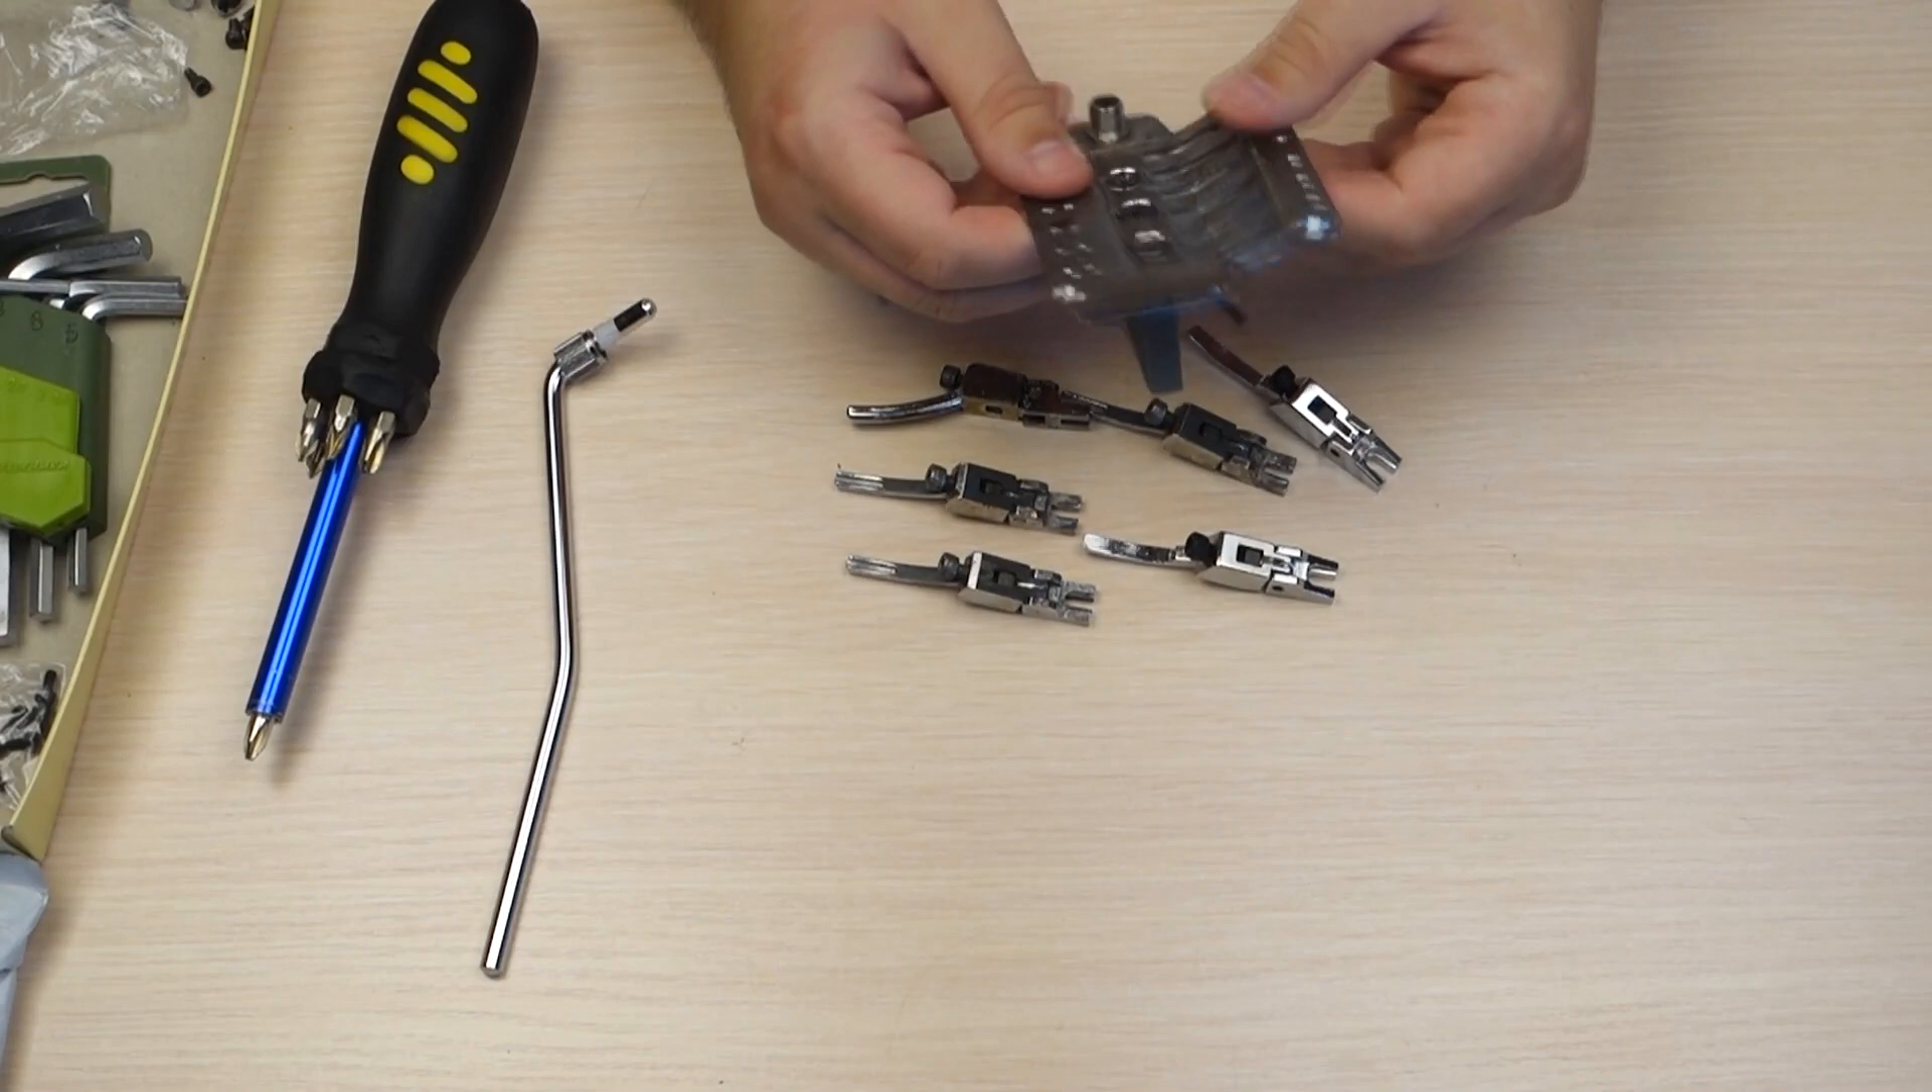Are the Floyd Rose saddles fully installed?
No.